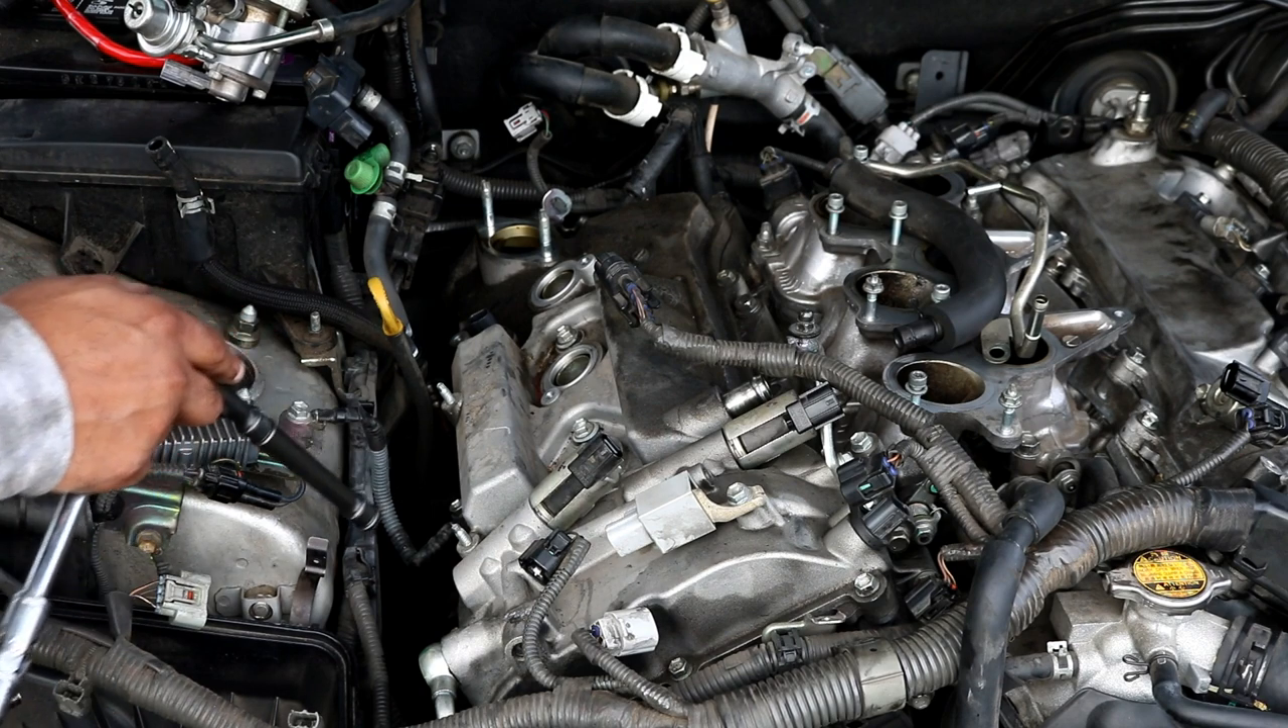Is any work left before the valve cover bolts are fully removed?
Yes.